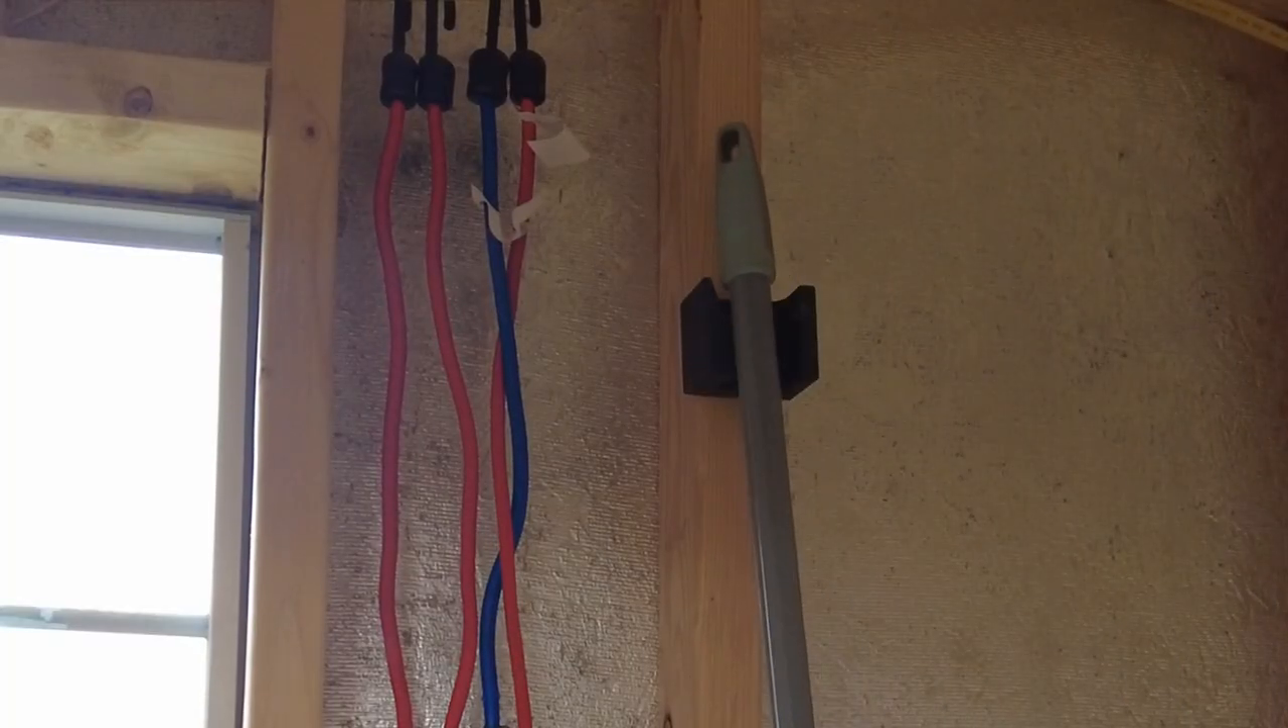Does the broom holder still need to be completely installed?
No.